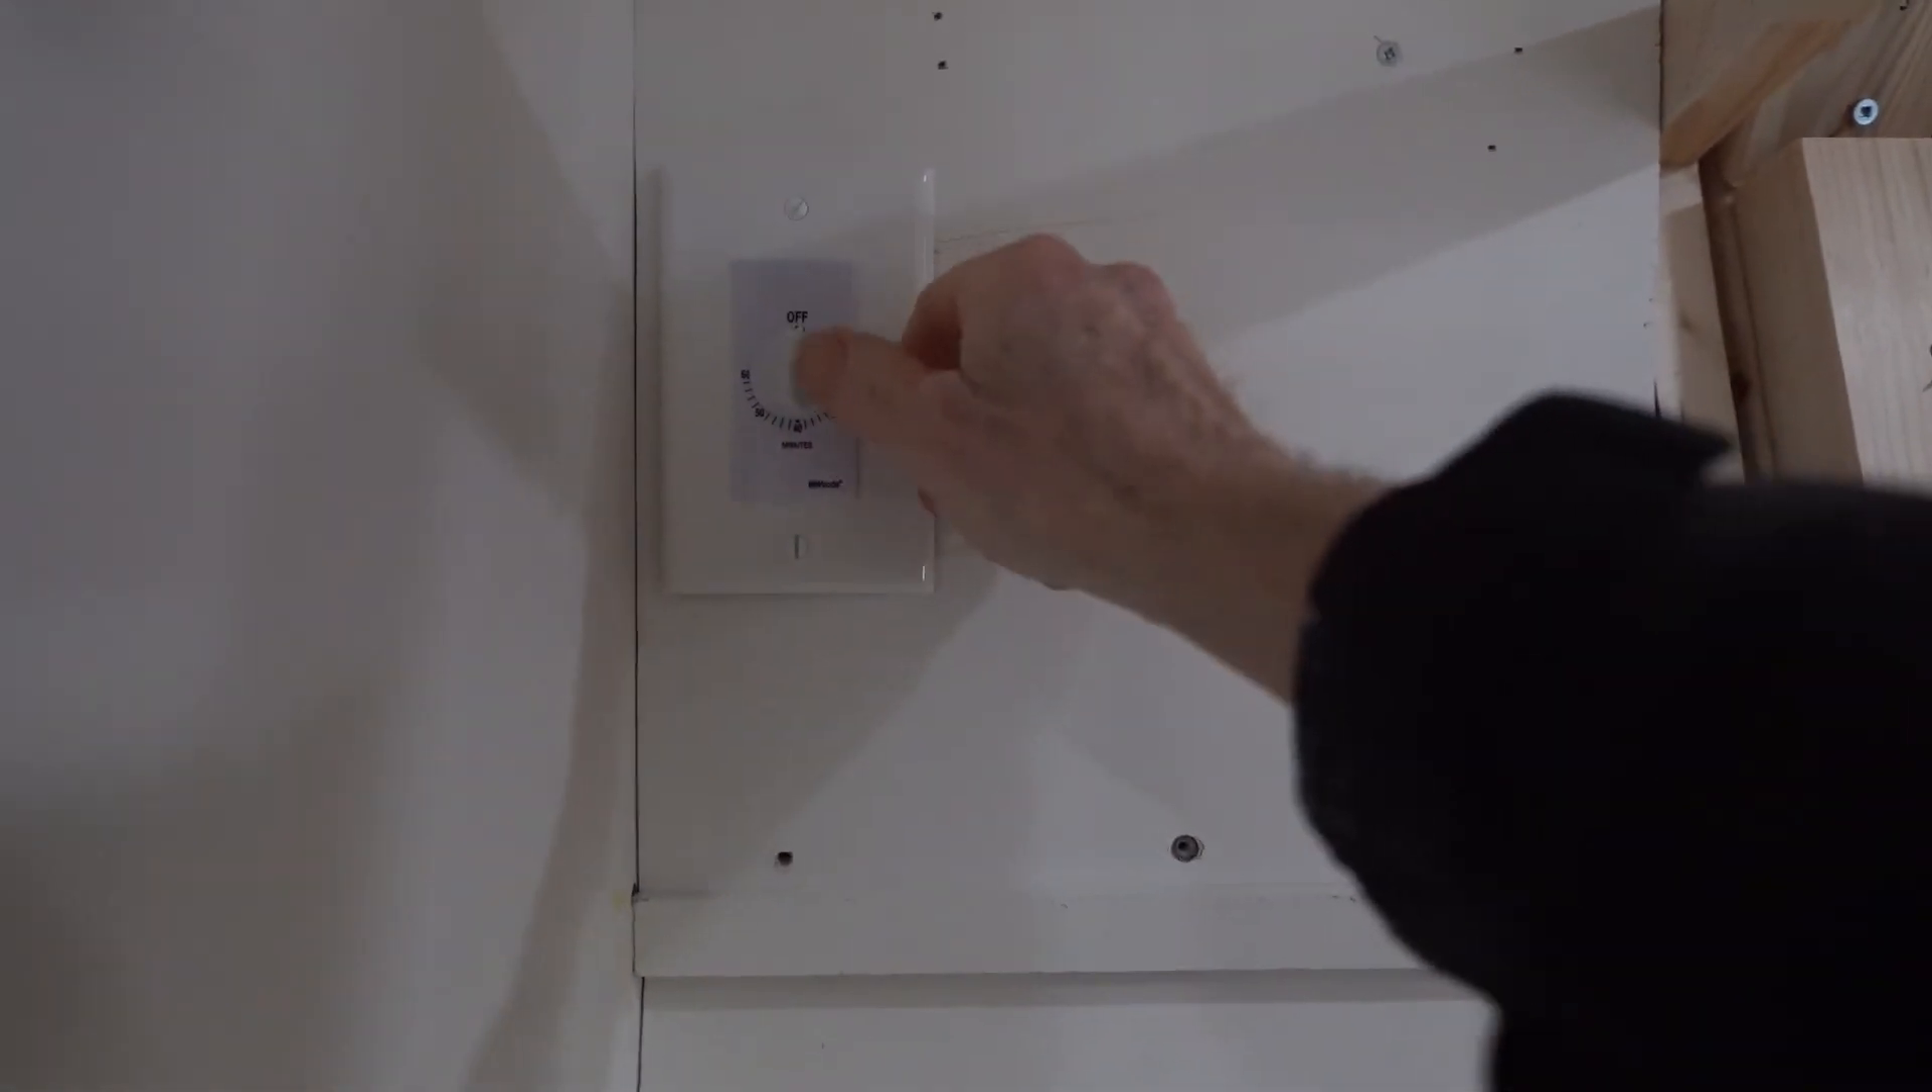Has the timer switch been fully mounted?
Yes.